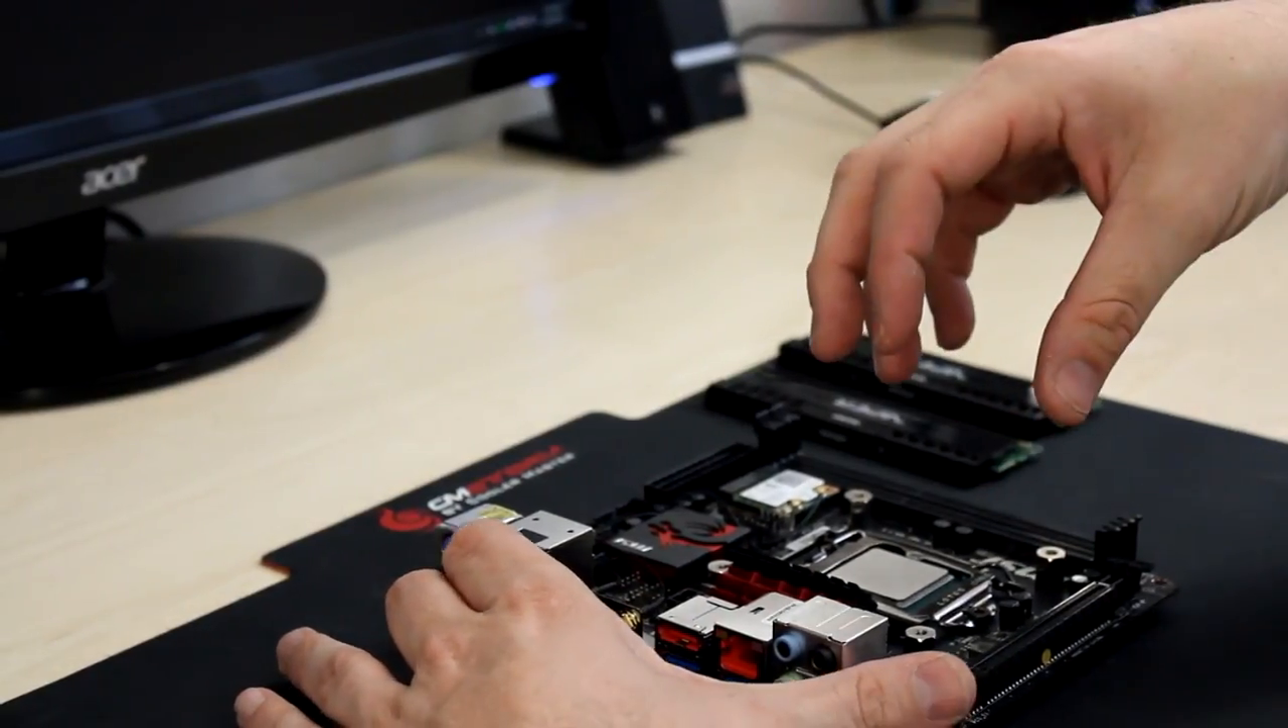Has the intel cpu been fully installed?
Yes.